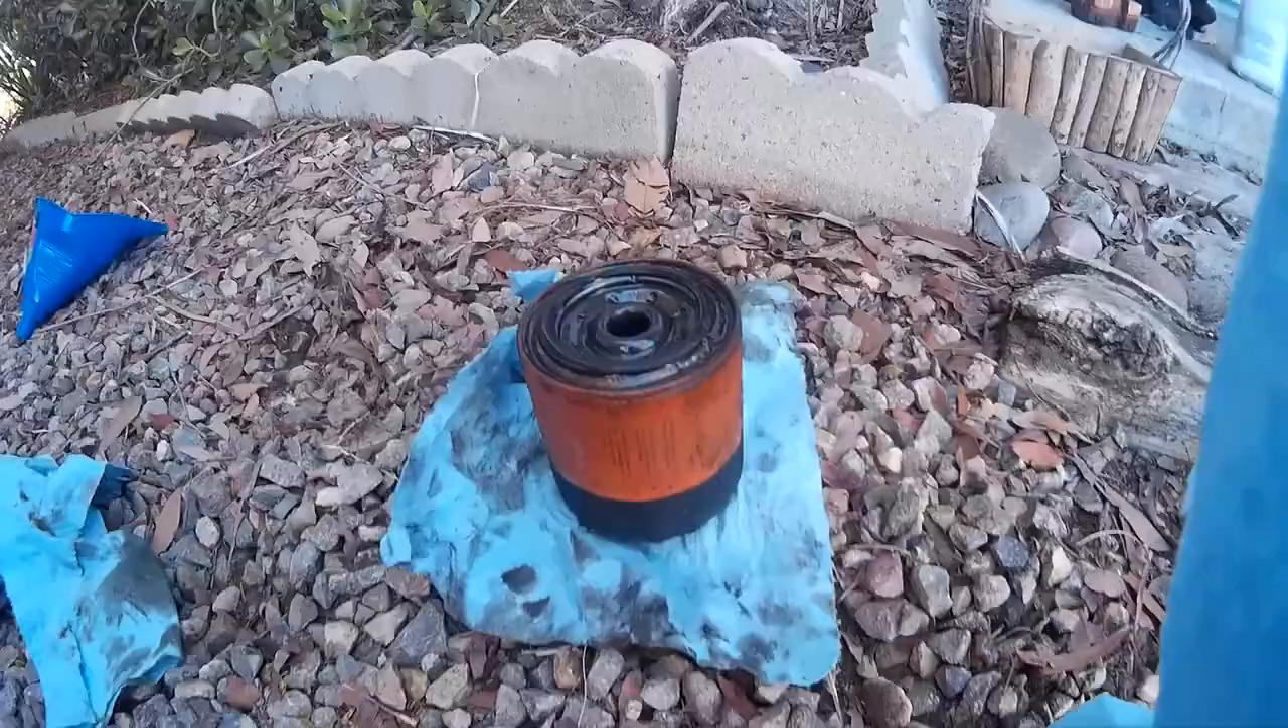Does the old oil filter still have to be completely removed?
No.